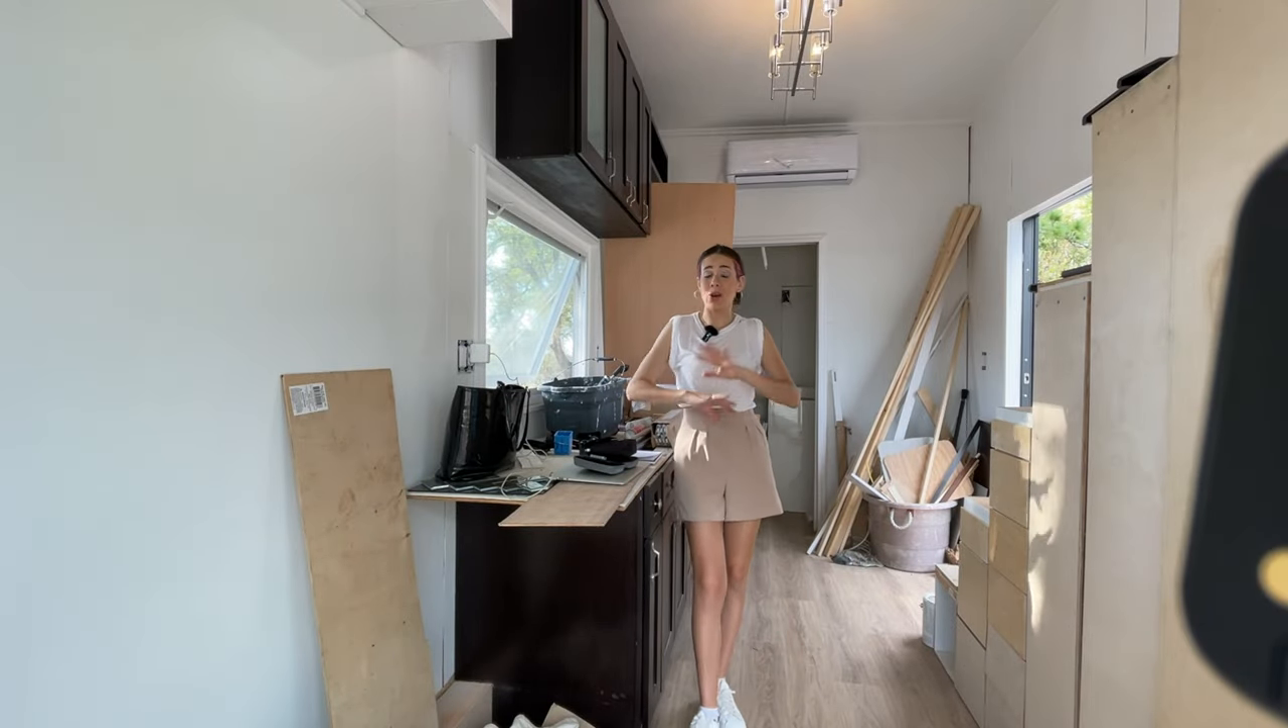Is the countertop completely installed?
No.